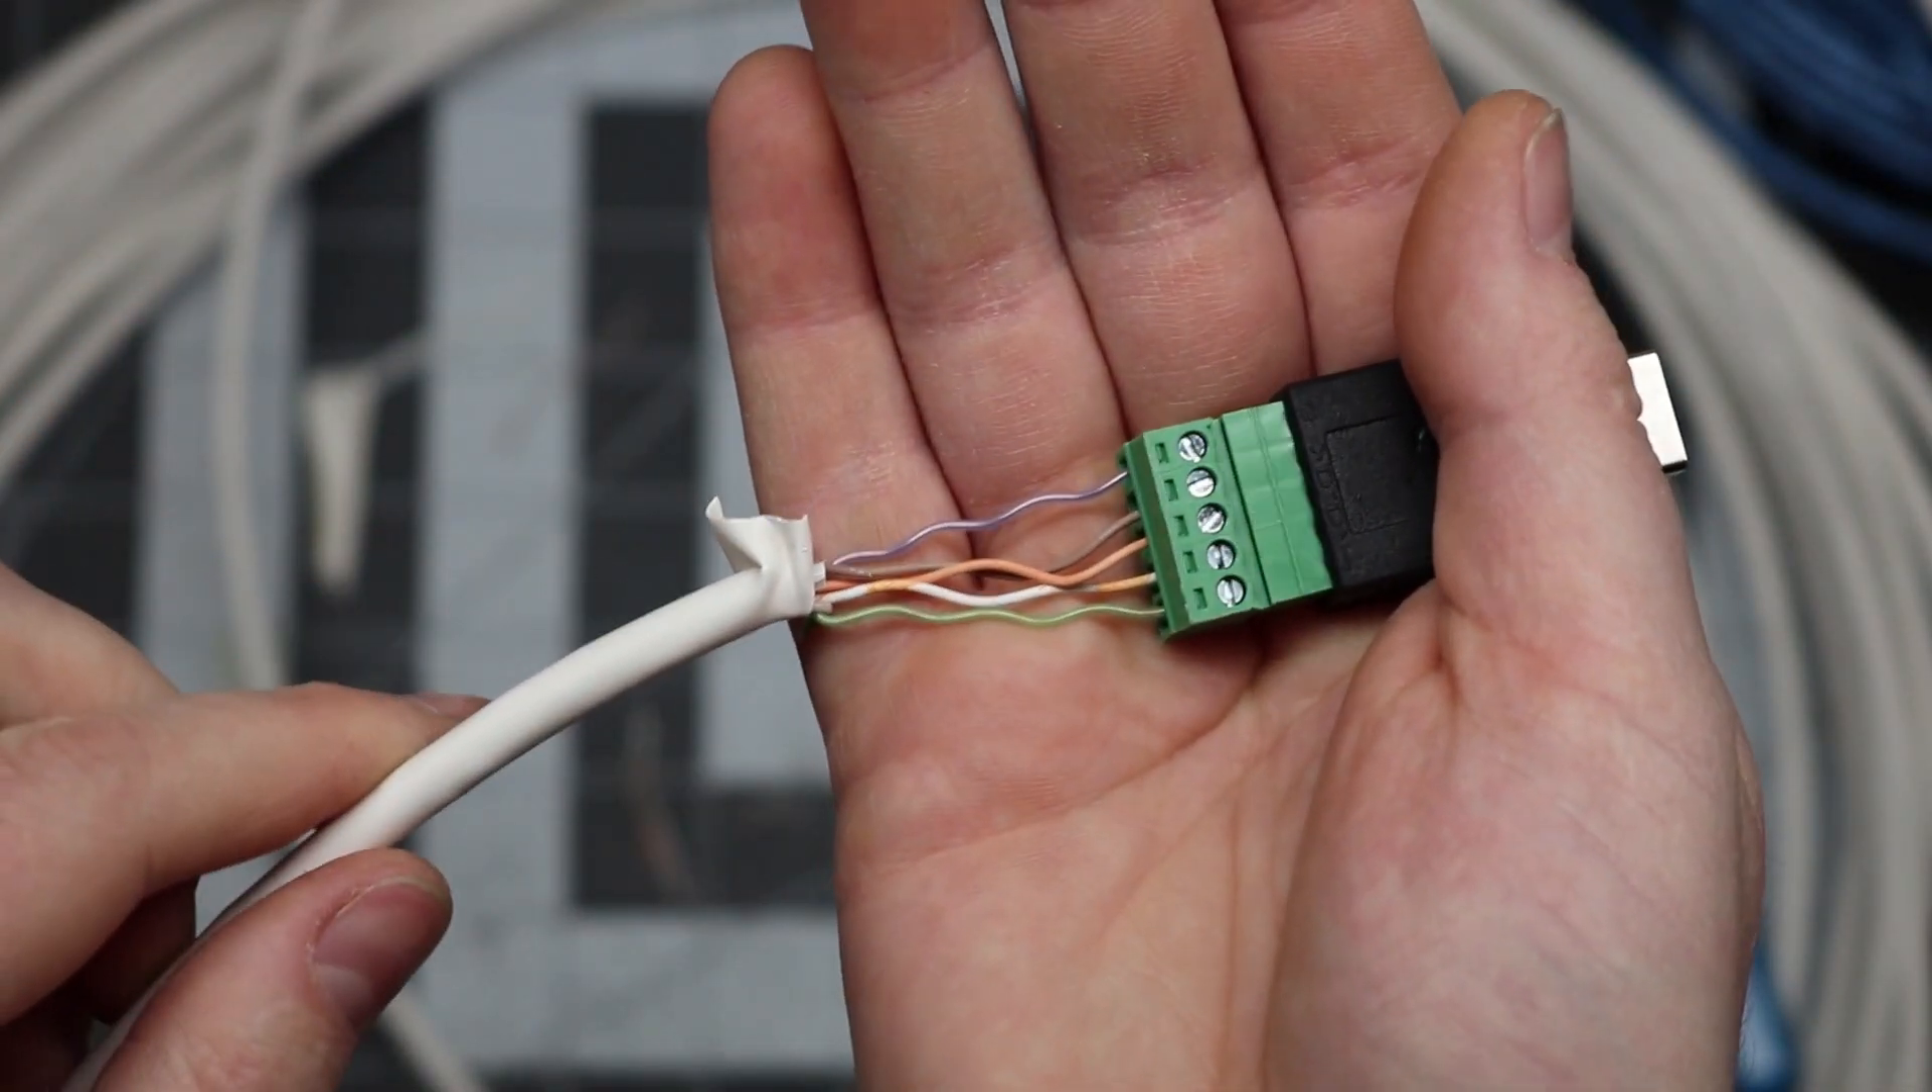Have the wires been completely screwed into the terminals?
Yes.